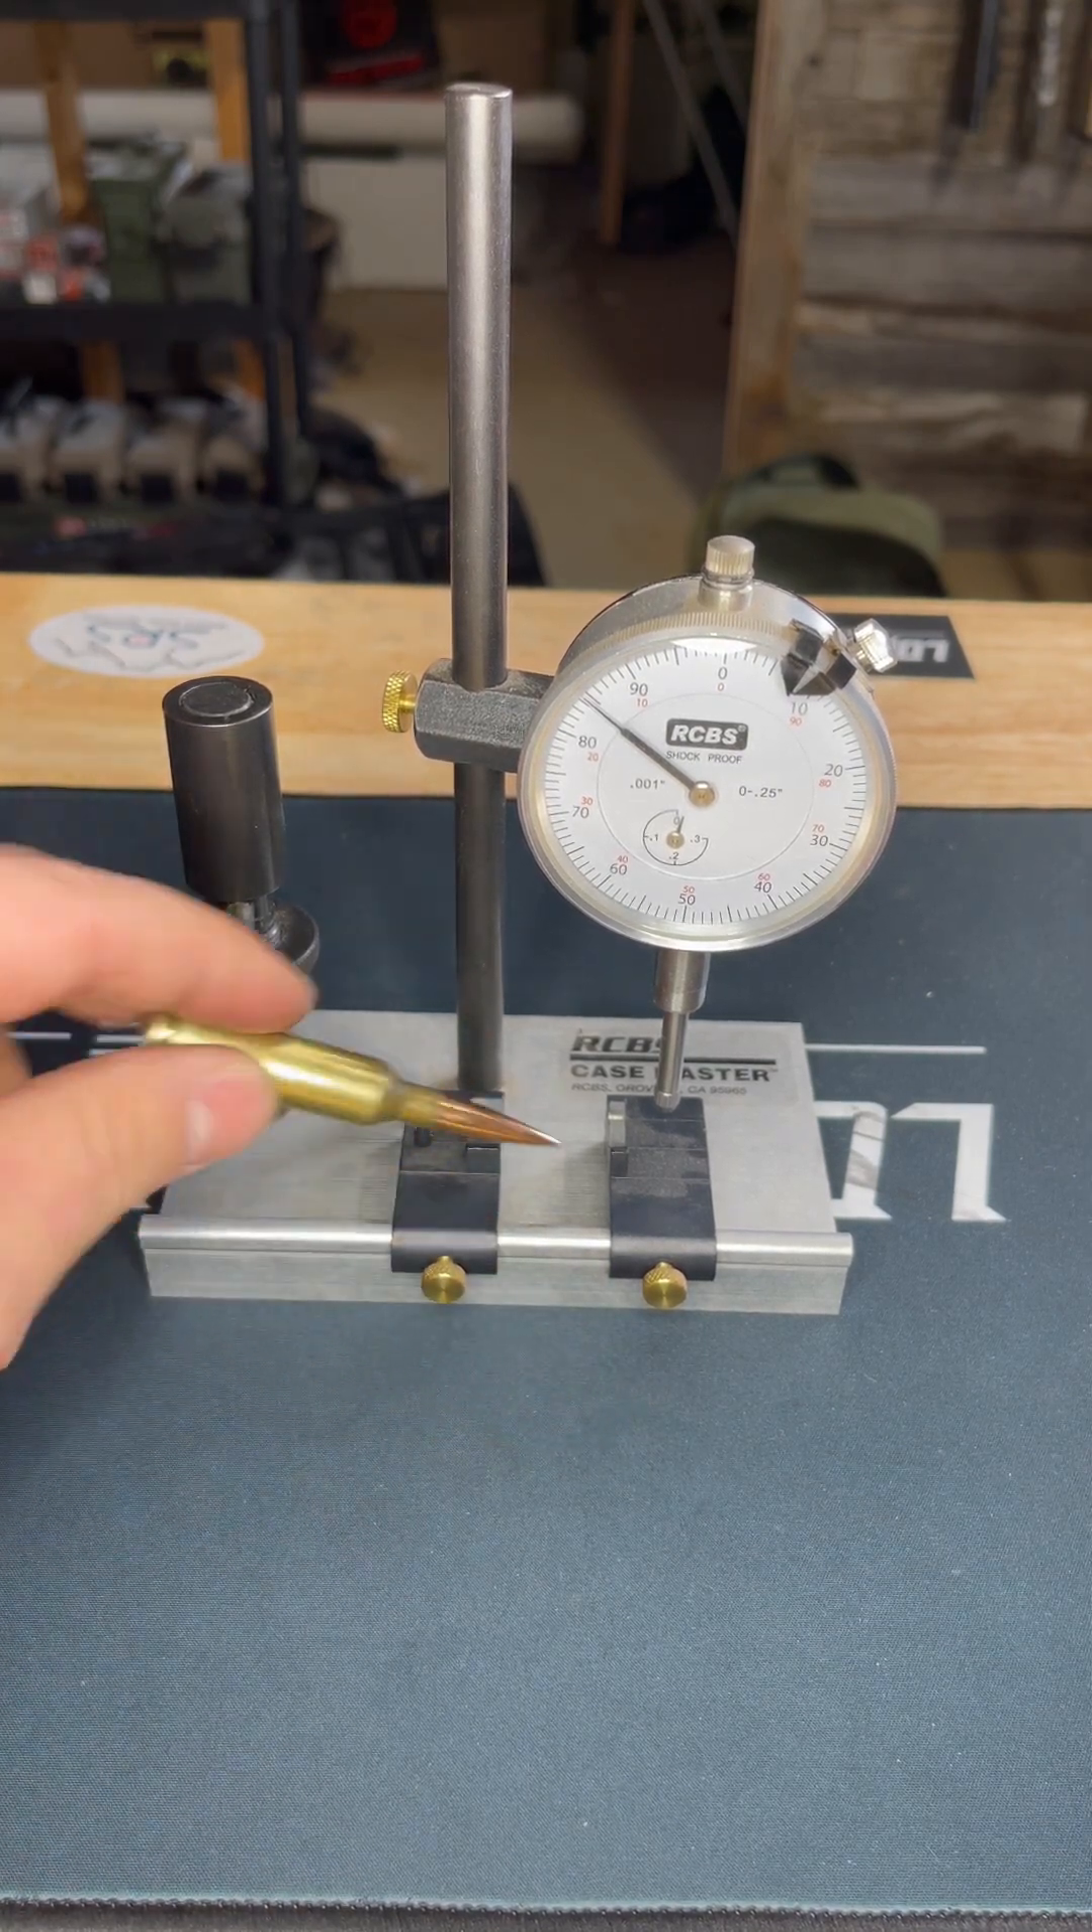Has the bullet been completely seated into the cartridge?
Yes.